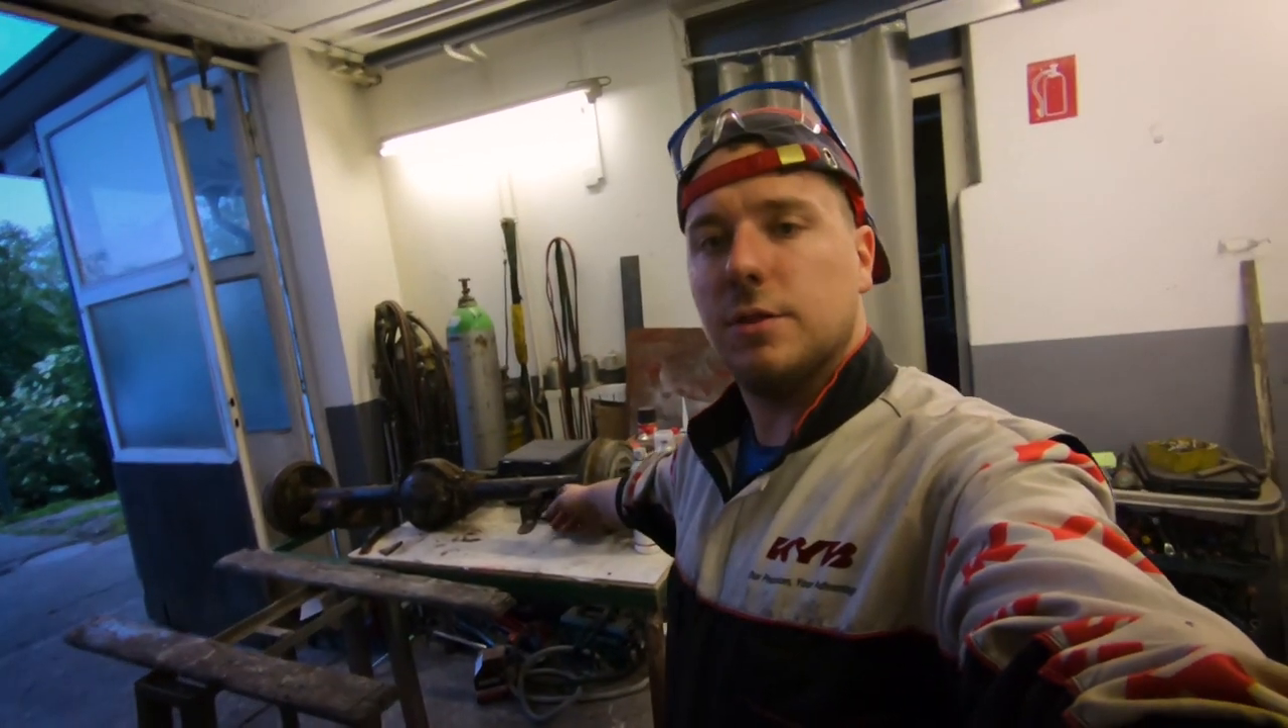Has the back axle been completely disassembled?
No.